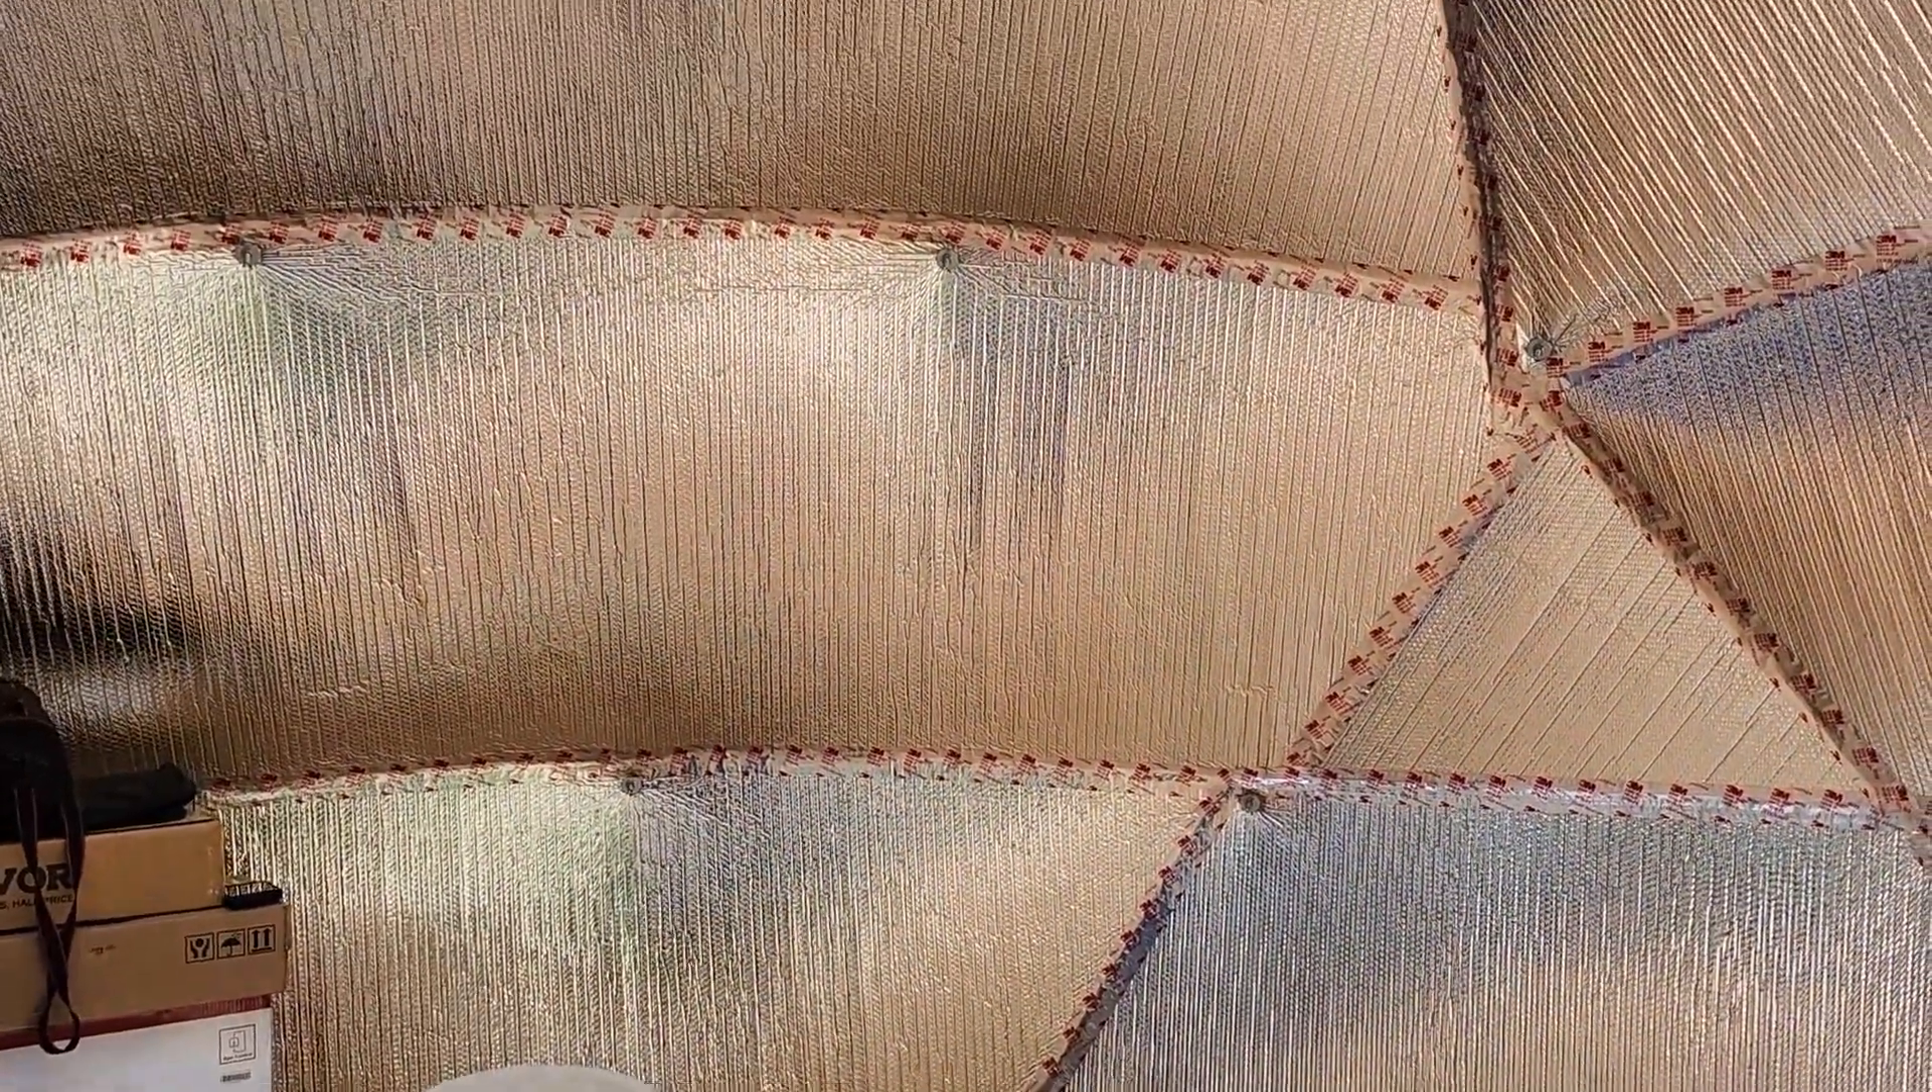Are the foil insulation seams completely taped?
Yes.